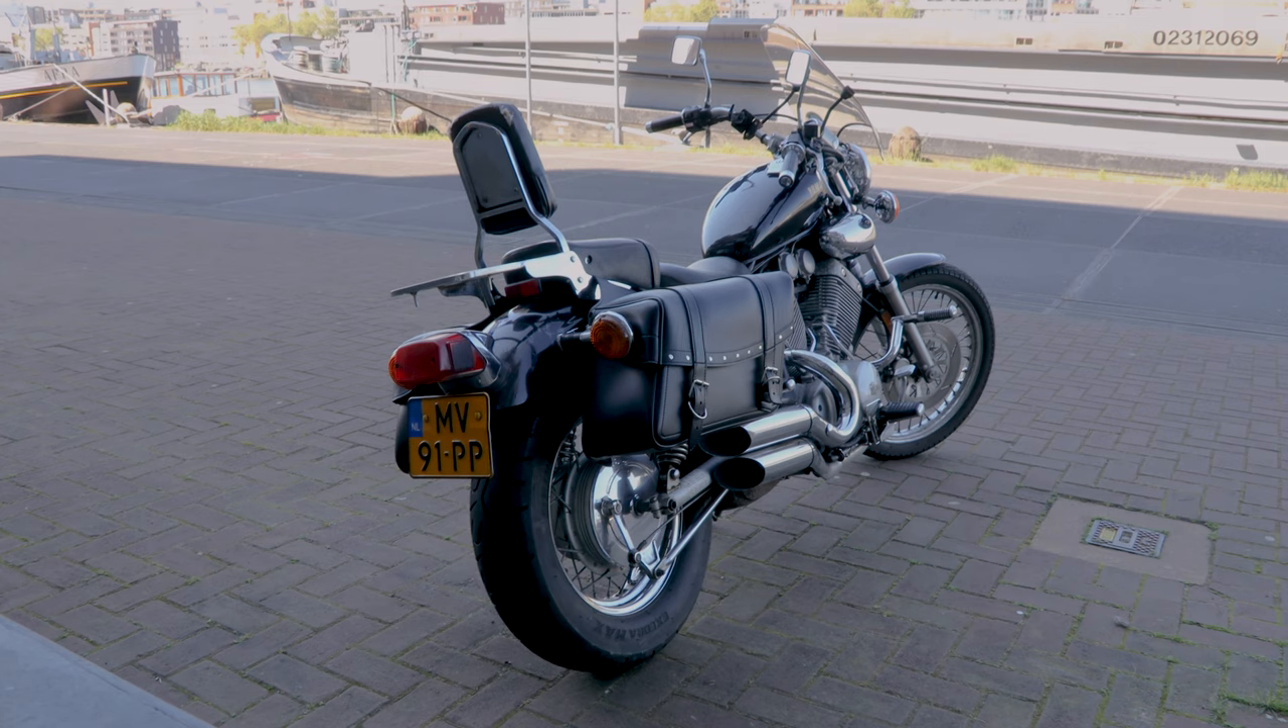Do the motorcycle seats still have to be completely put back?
No.